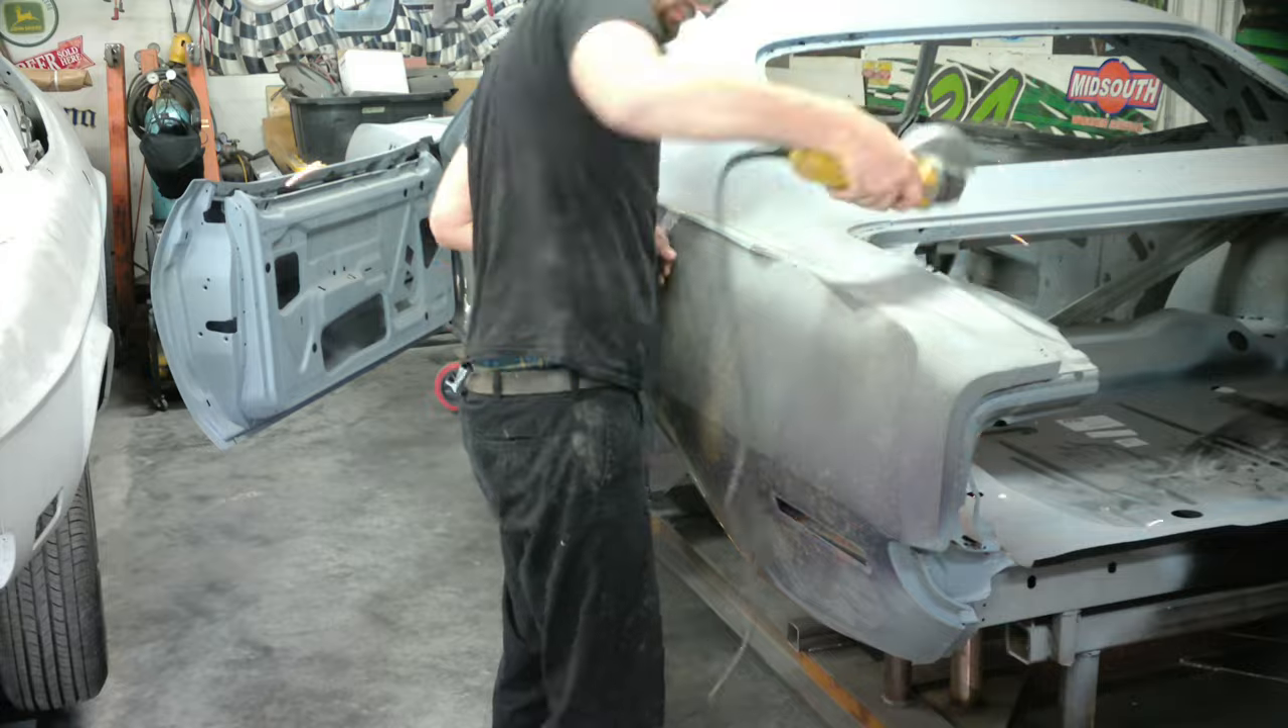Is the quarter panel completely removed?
No.